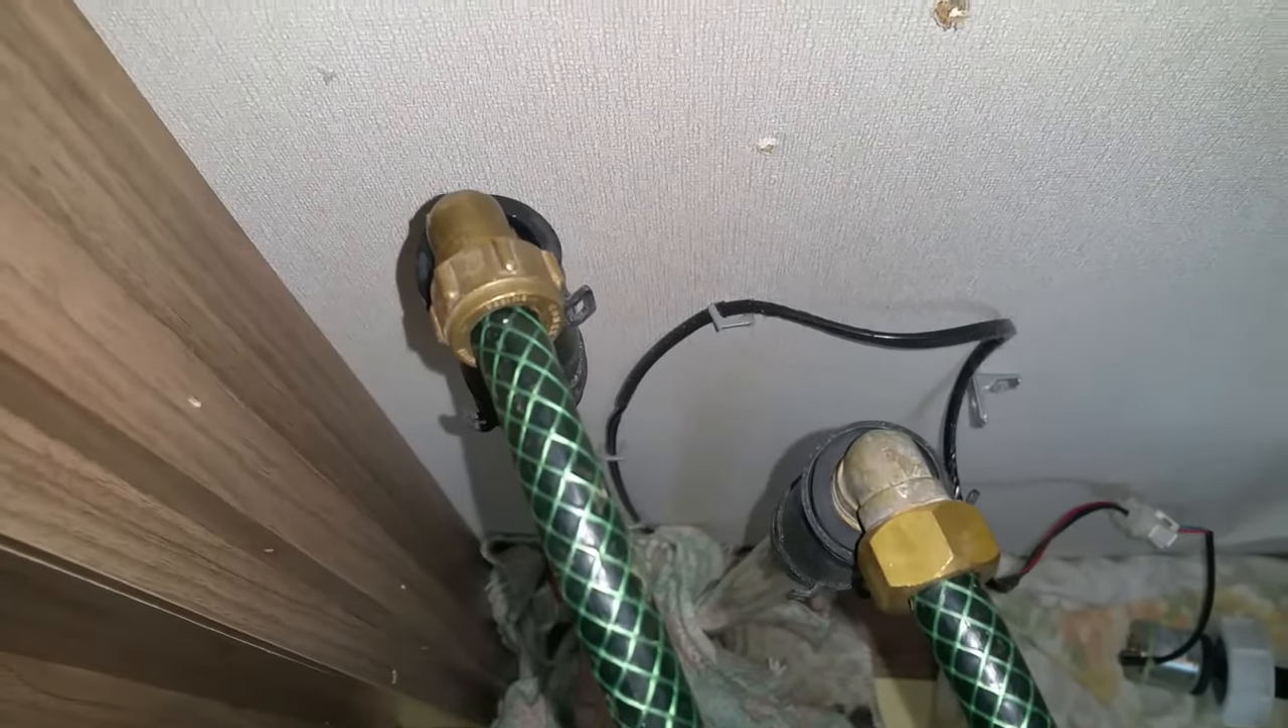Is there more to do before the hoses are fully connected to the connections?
No.